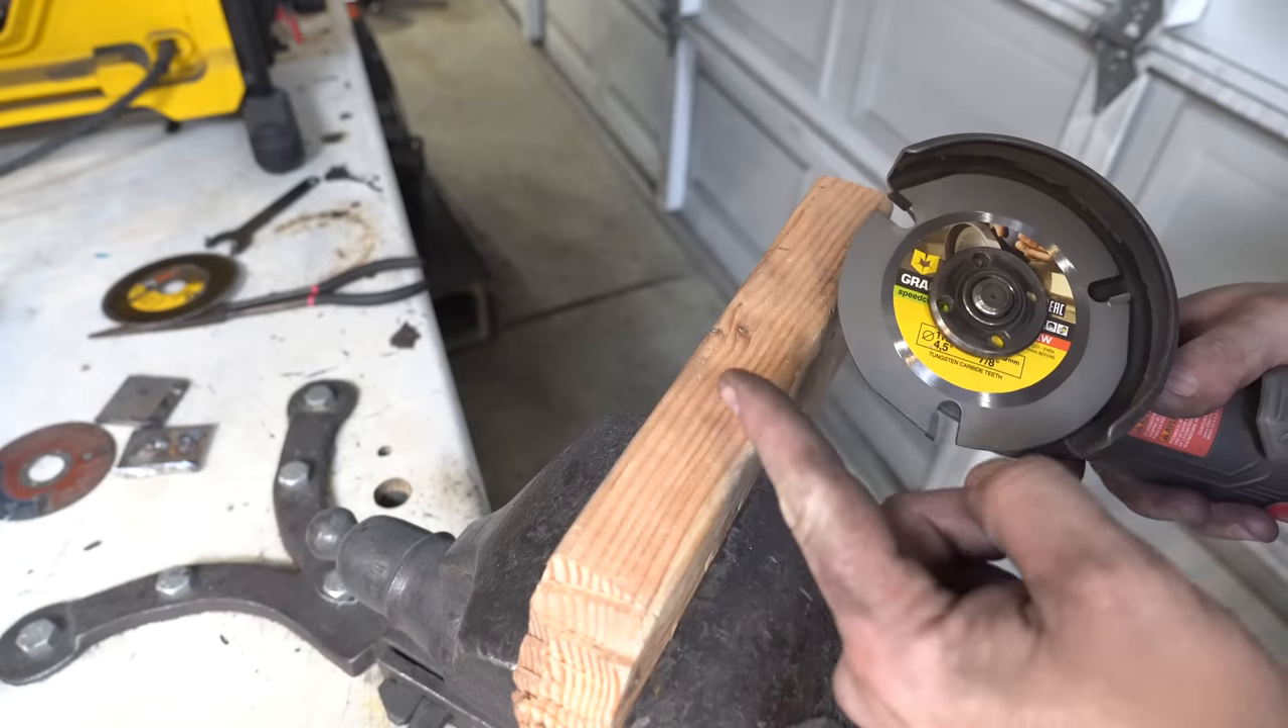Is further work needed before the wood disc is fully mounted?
No.